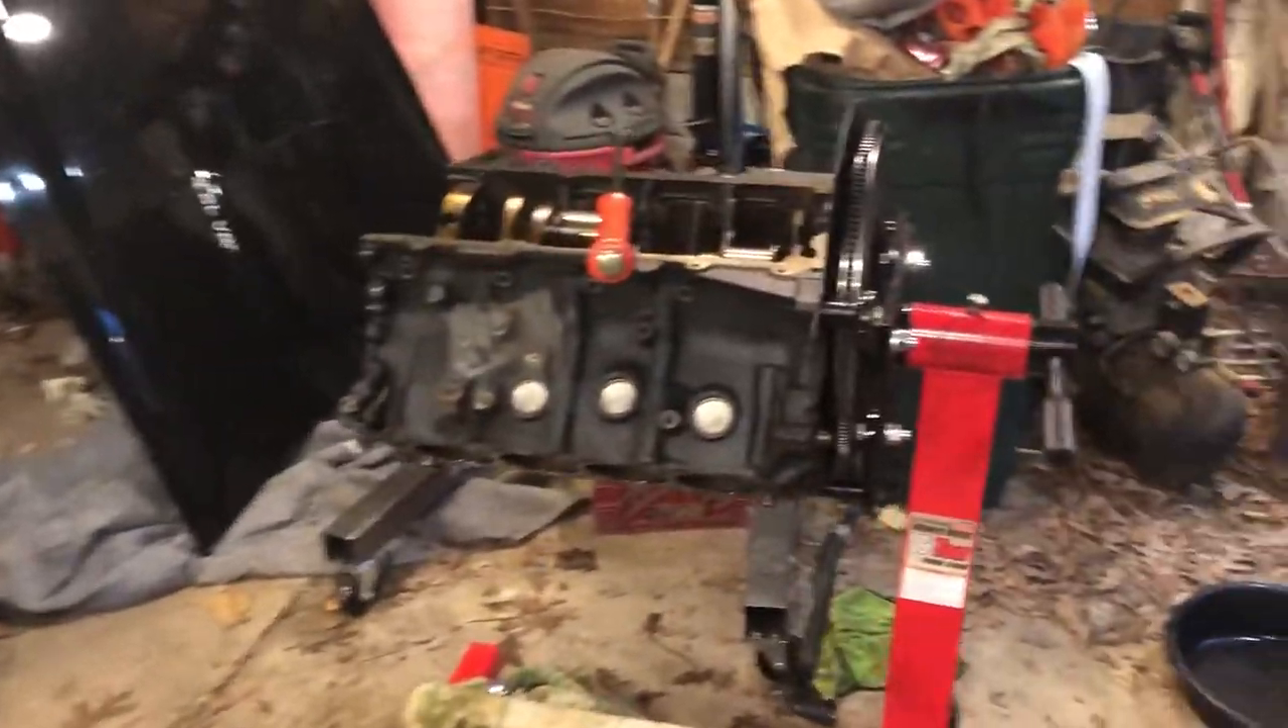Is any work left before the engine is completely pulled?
No.